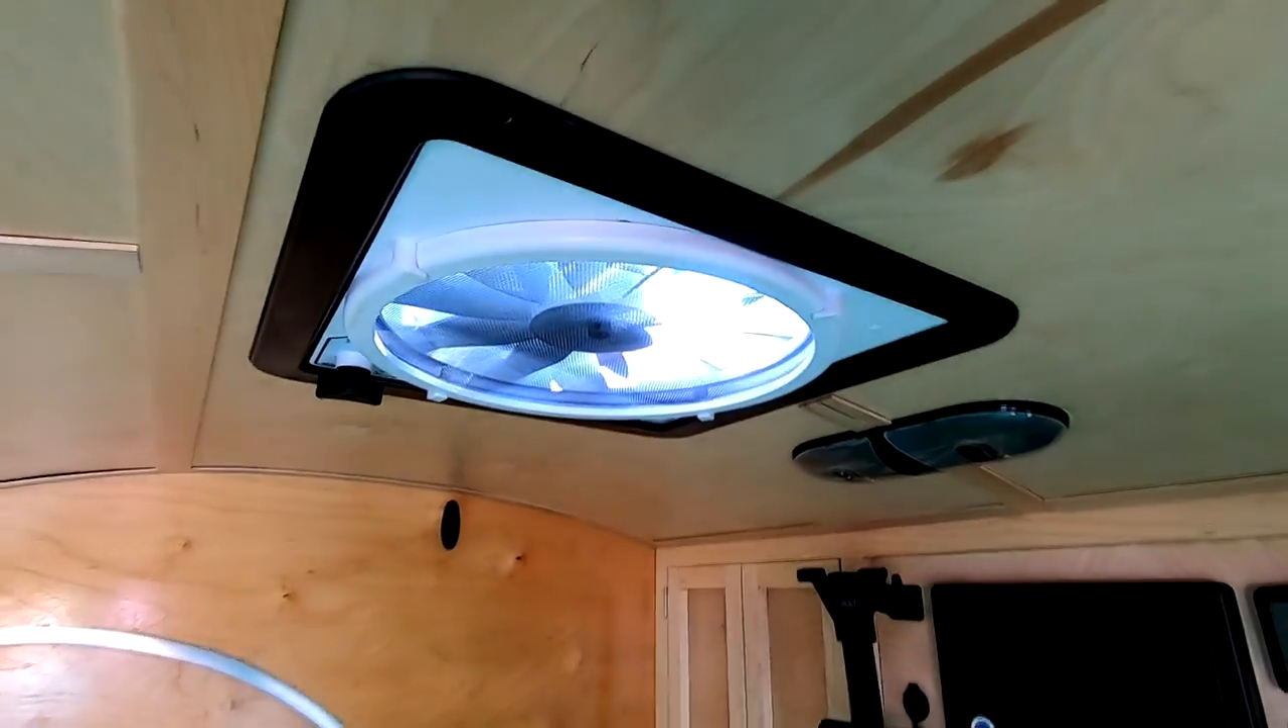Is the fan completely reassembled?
Yes.